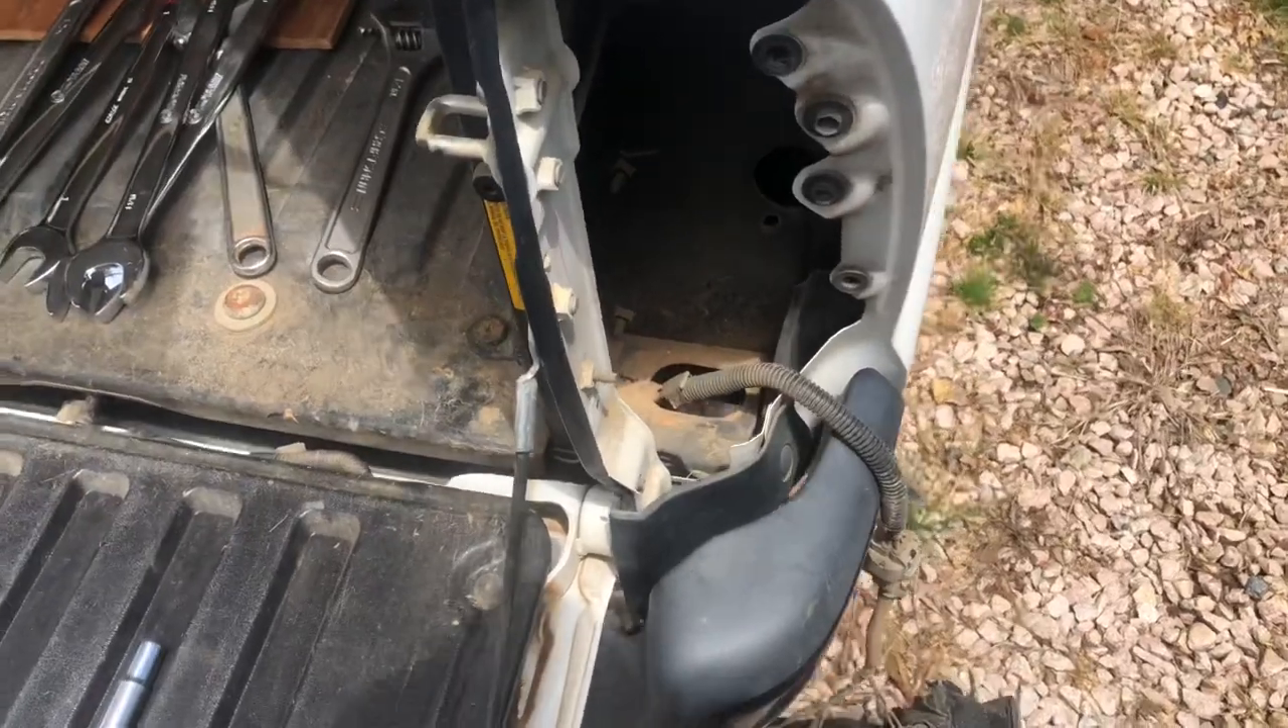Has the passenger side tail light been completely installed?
No.